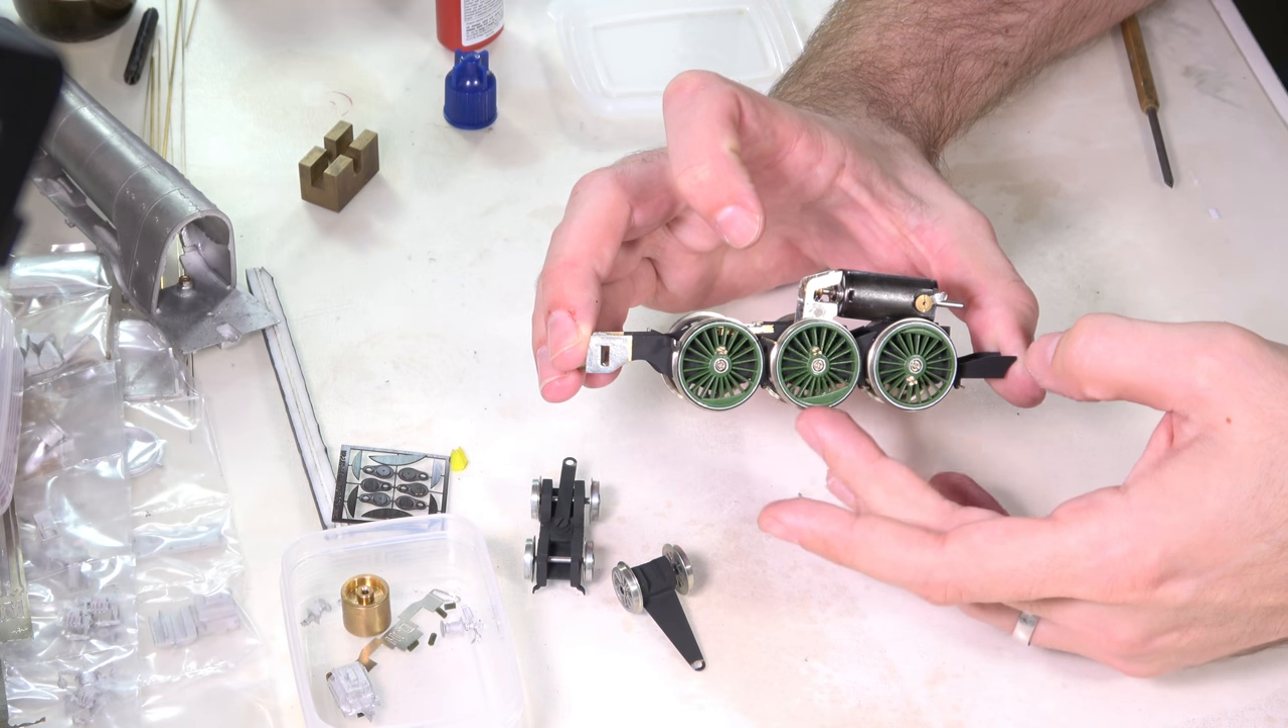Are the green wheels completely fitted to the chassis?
Yes.